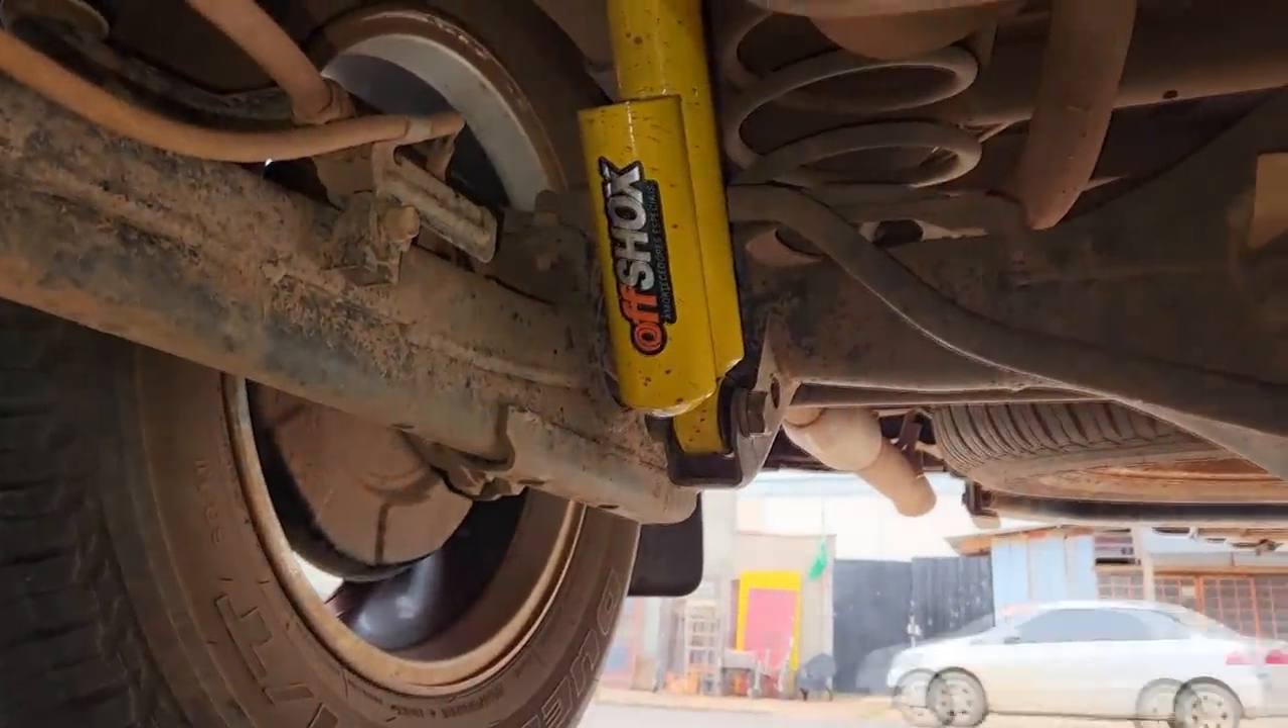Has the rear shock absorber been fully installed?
Yes.